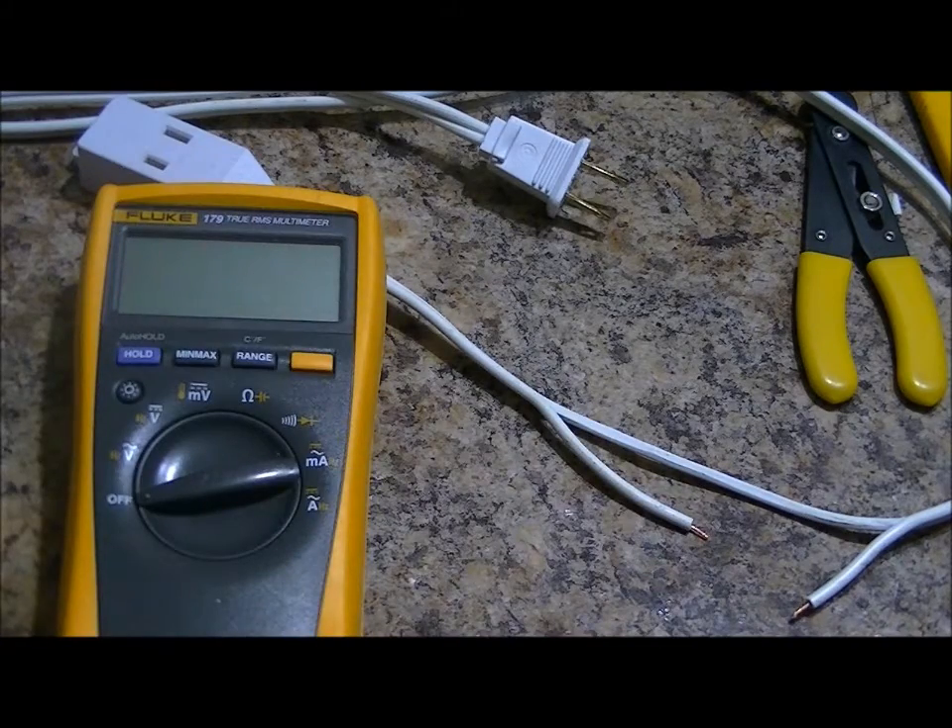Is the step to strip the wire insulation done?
Yes.